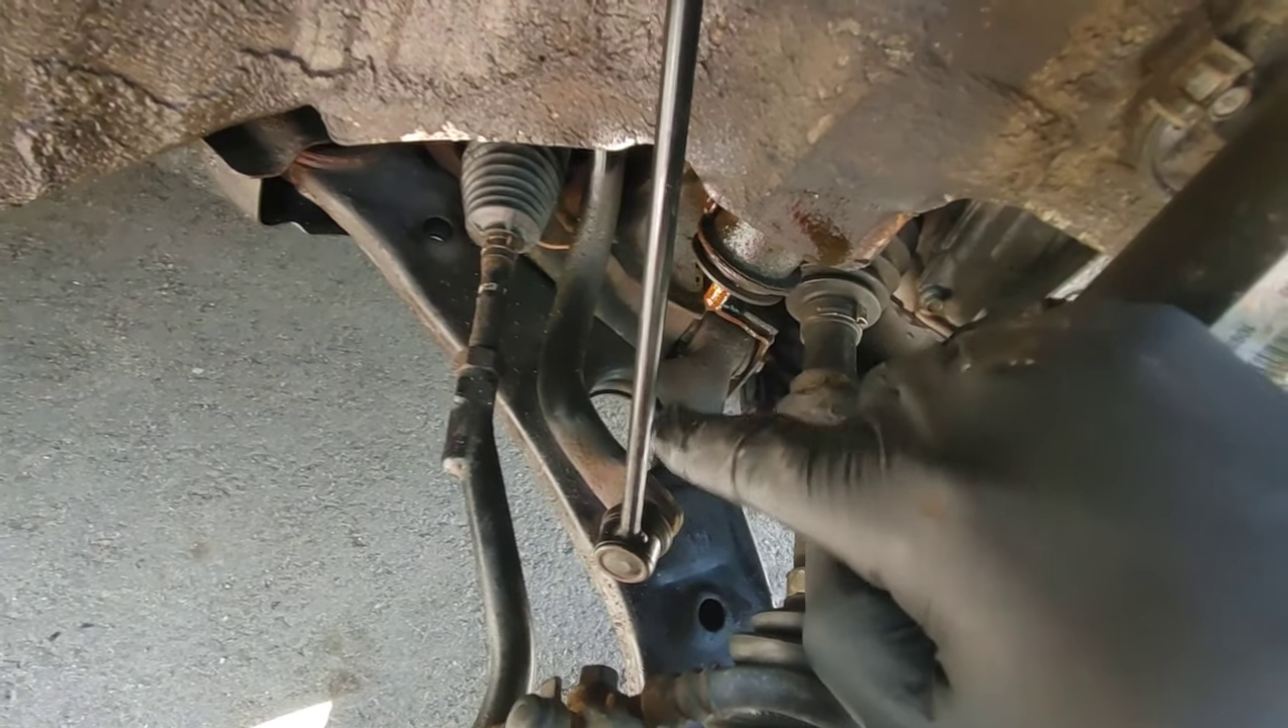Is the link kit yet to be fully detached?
Yes.